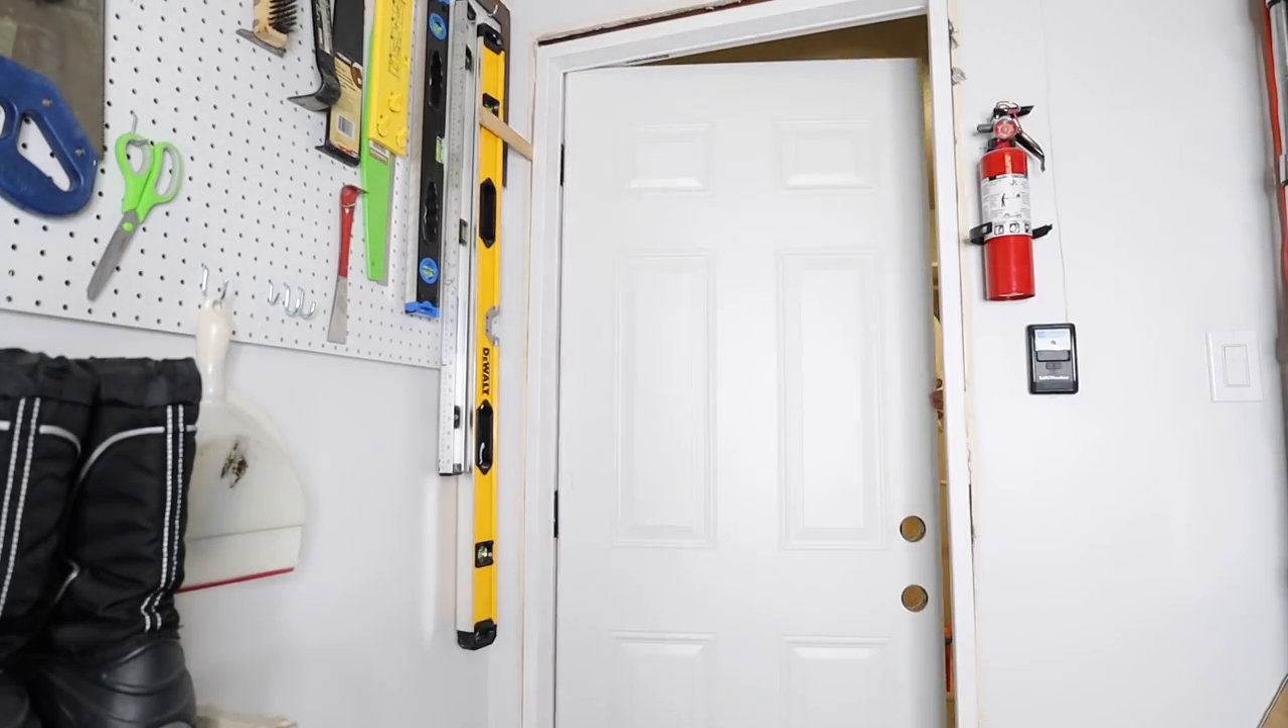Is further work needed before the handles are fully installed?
Yes.